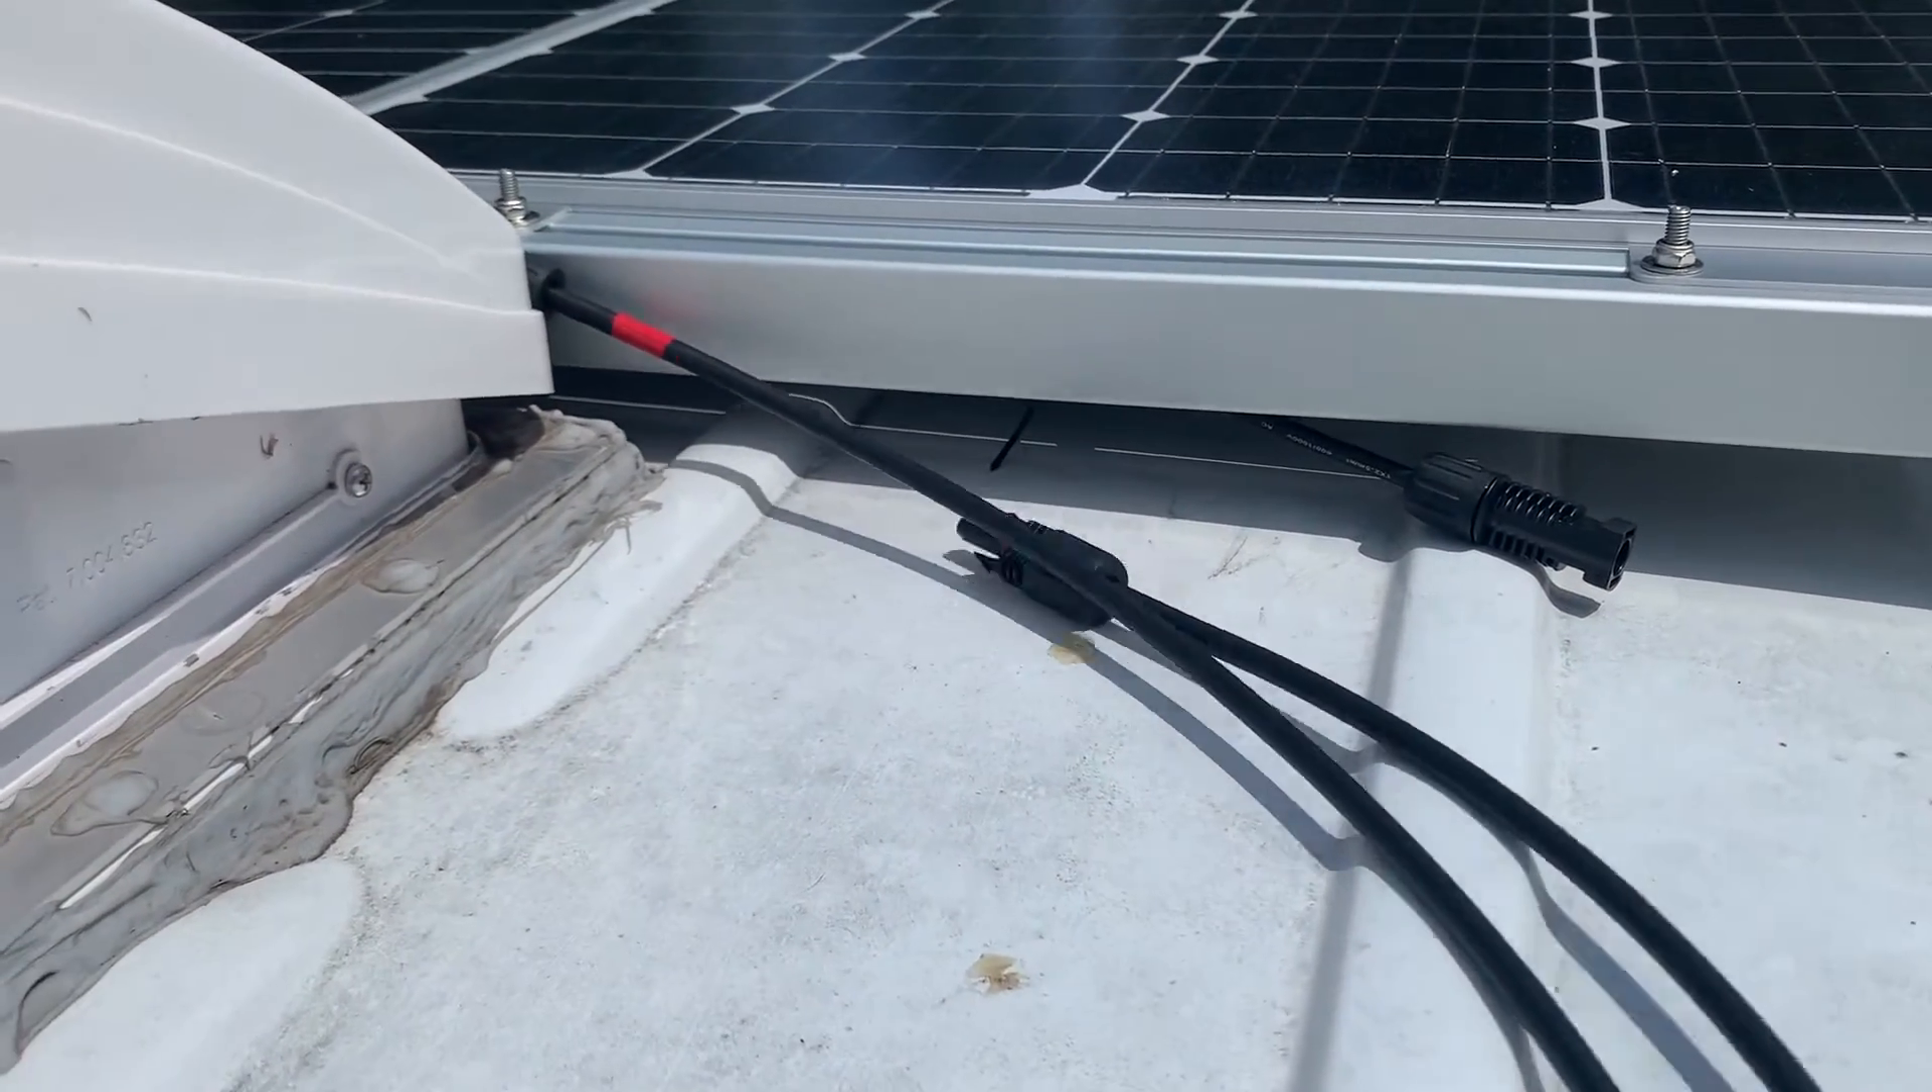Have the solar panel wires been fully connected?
No.